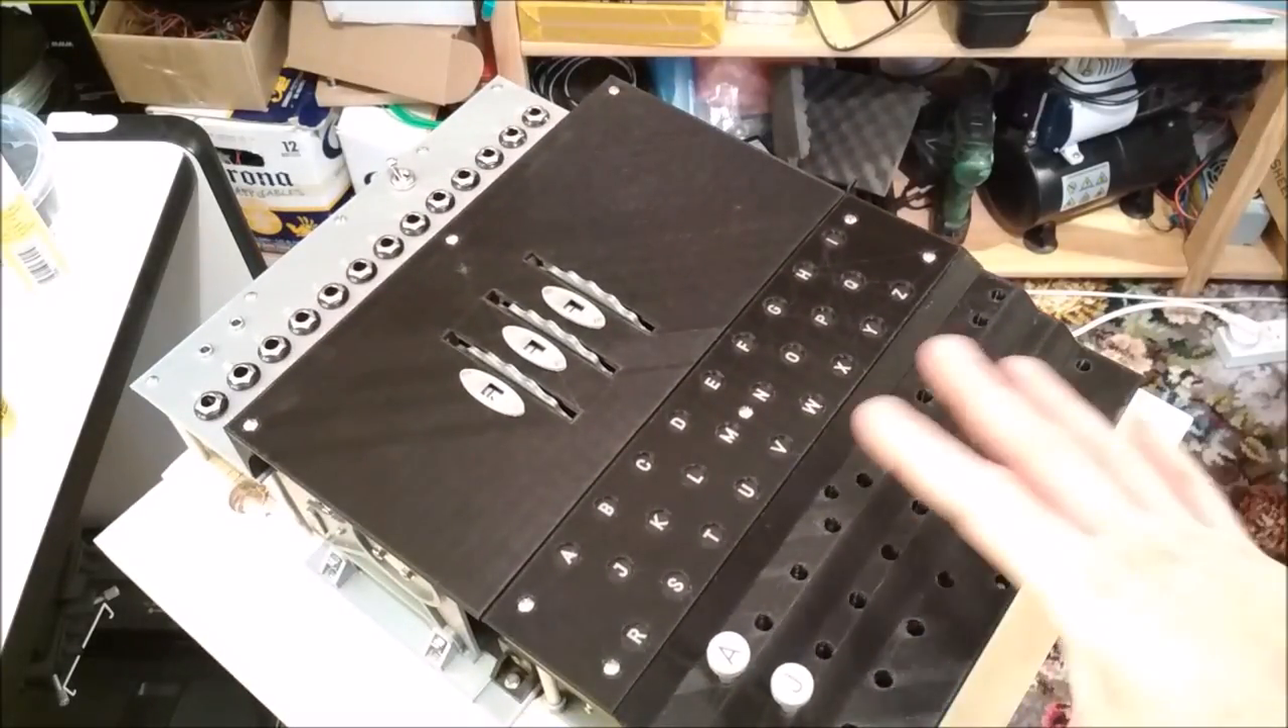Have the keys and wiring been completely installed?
No.